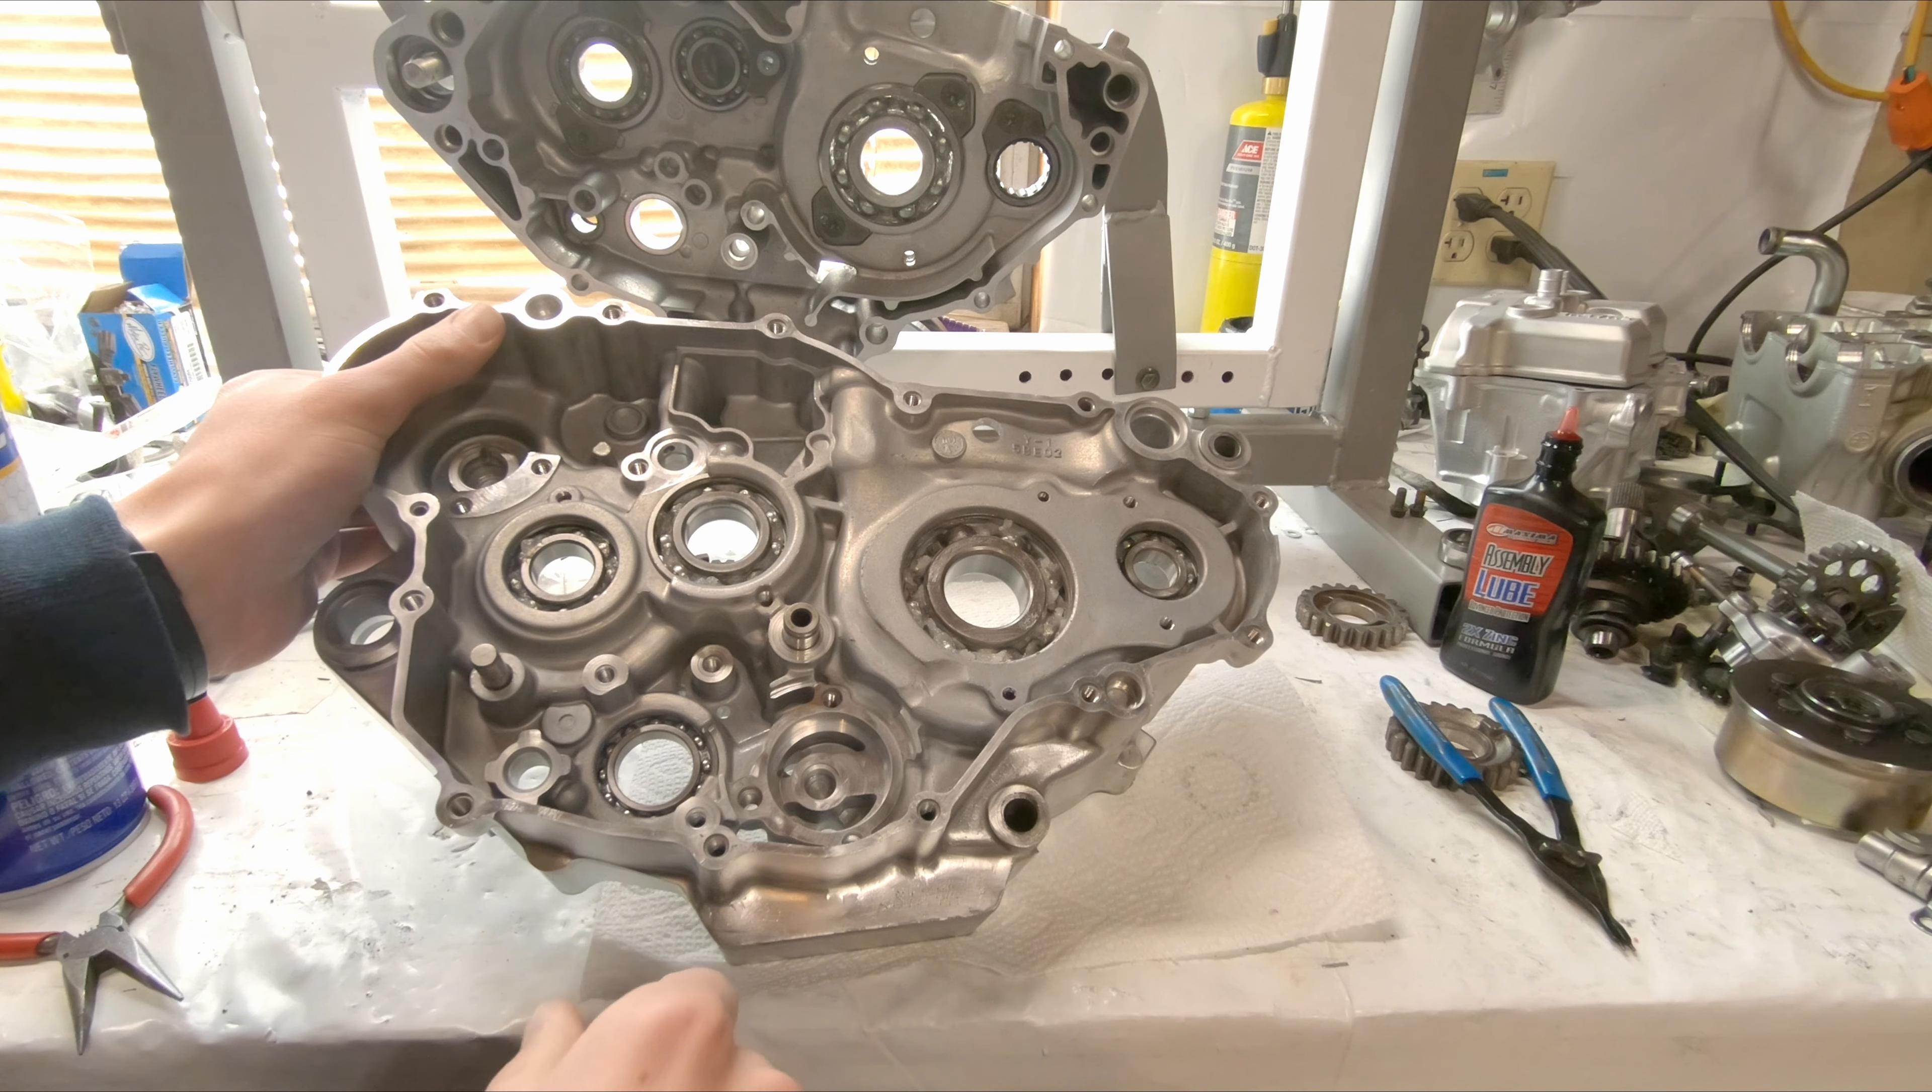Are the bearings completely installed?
Yes.